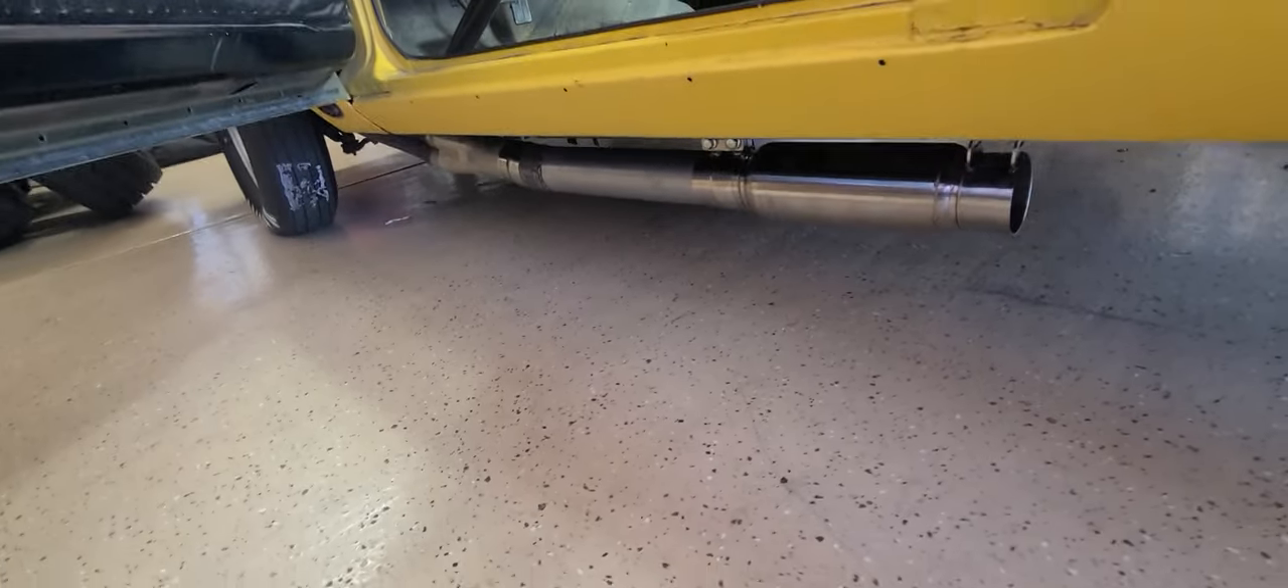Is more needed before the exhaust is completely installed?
No.